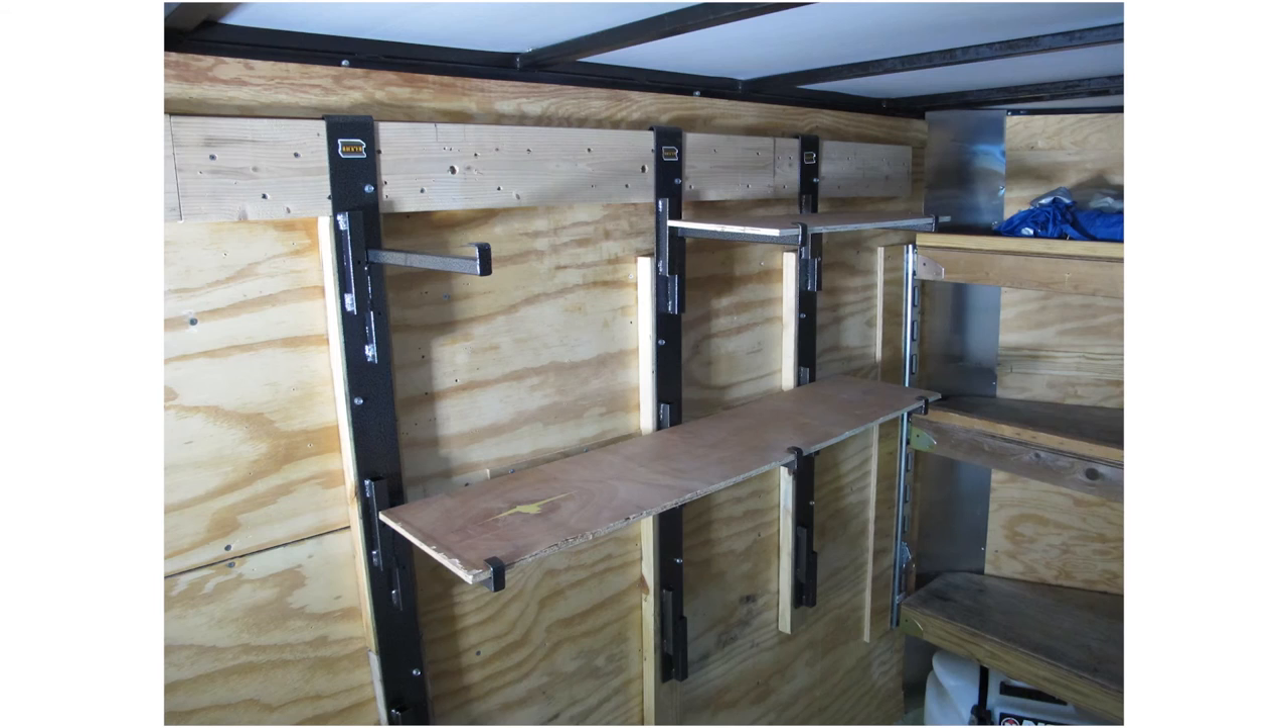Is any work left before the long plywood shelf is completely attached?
No.